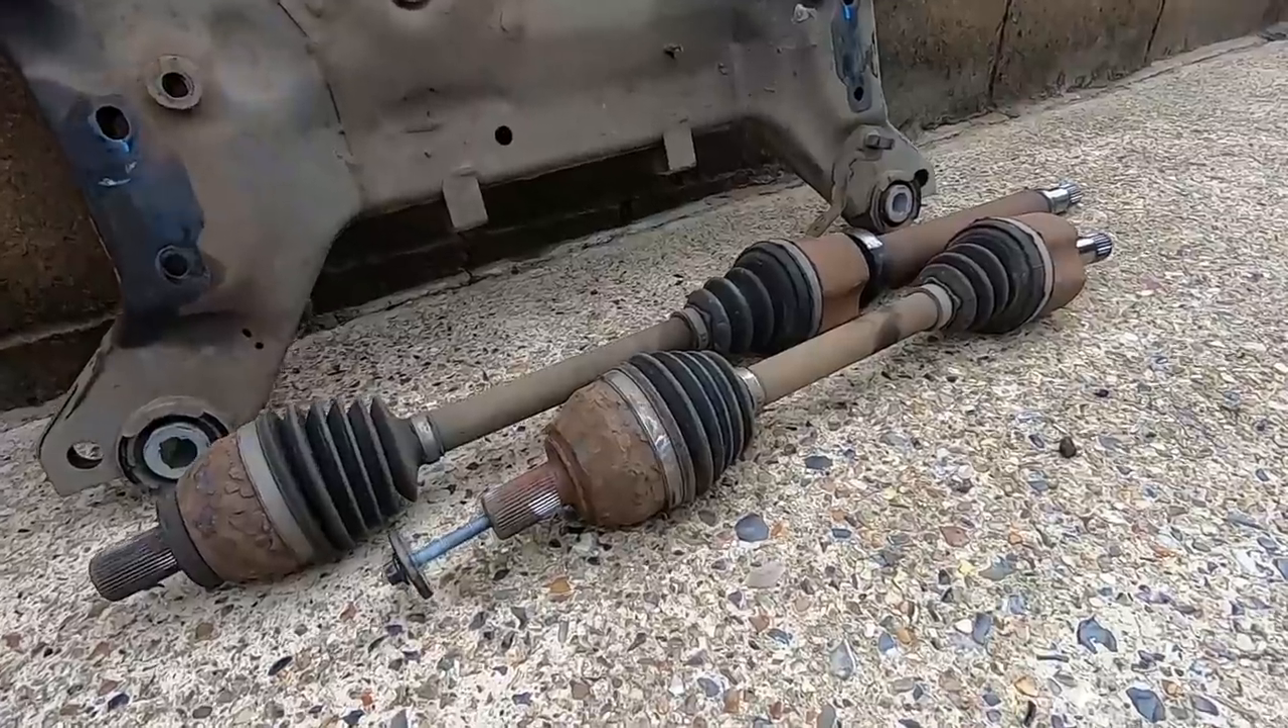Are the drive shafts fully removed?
Yes.